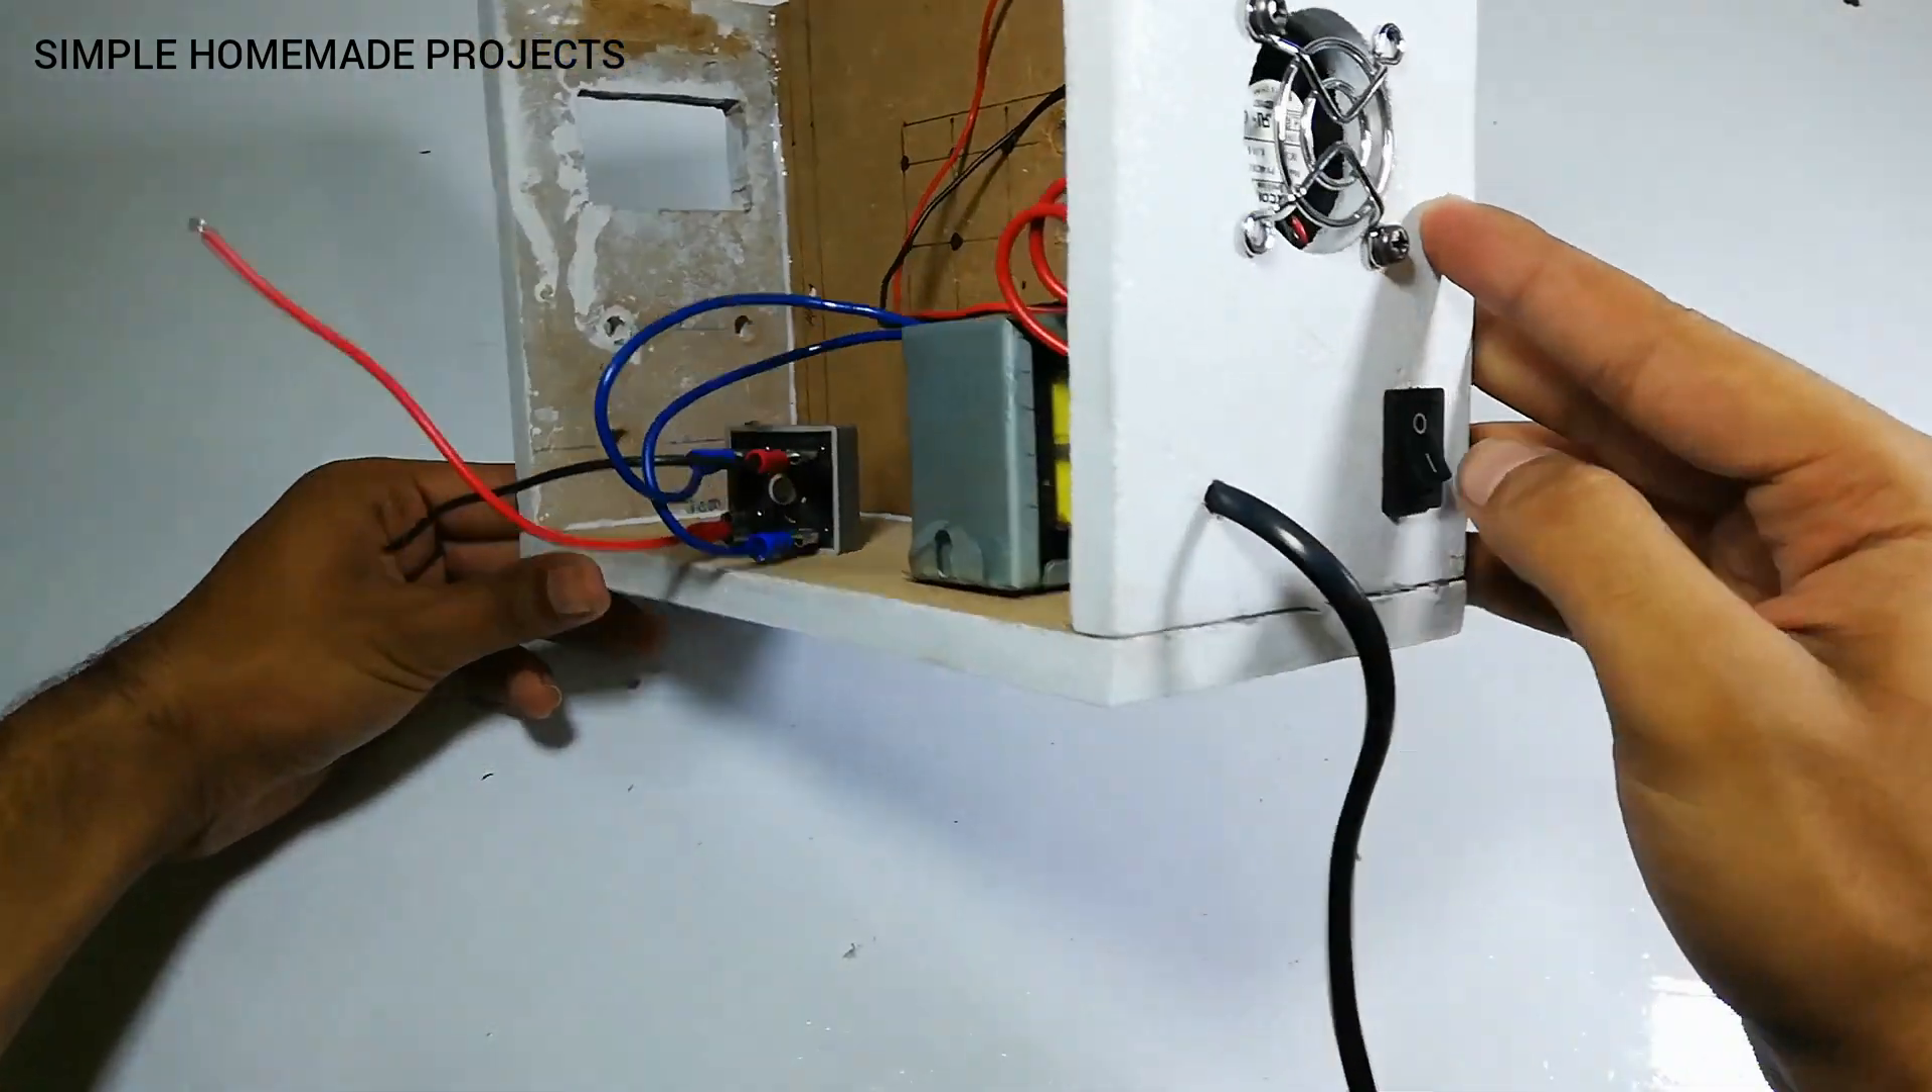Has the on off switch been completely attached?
Yes.